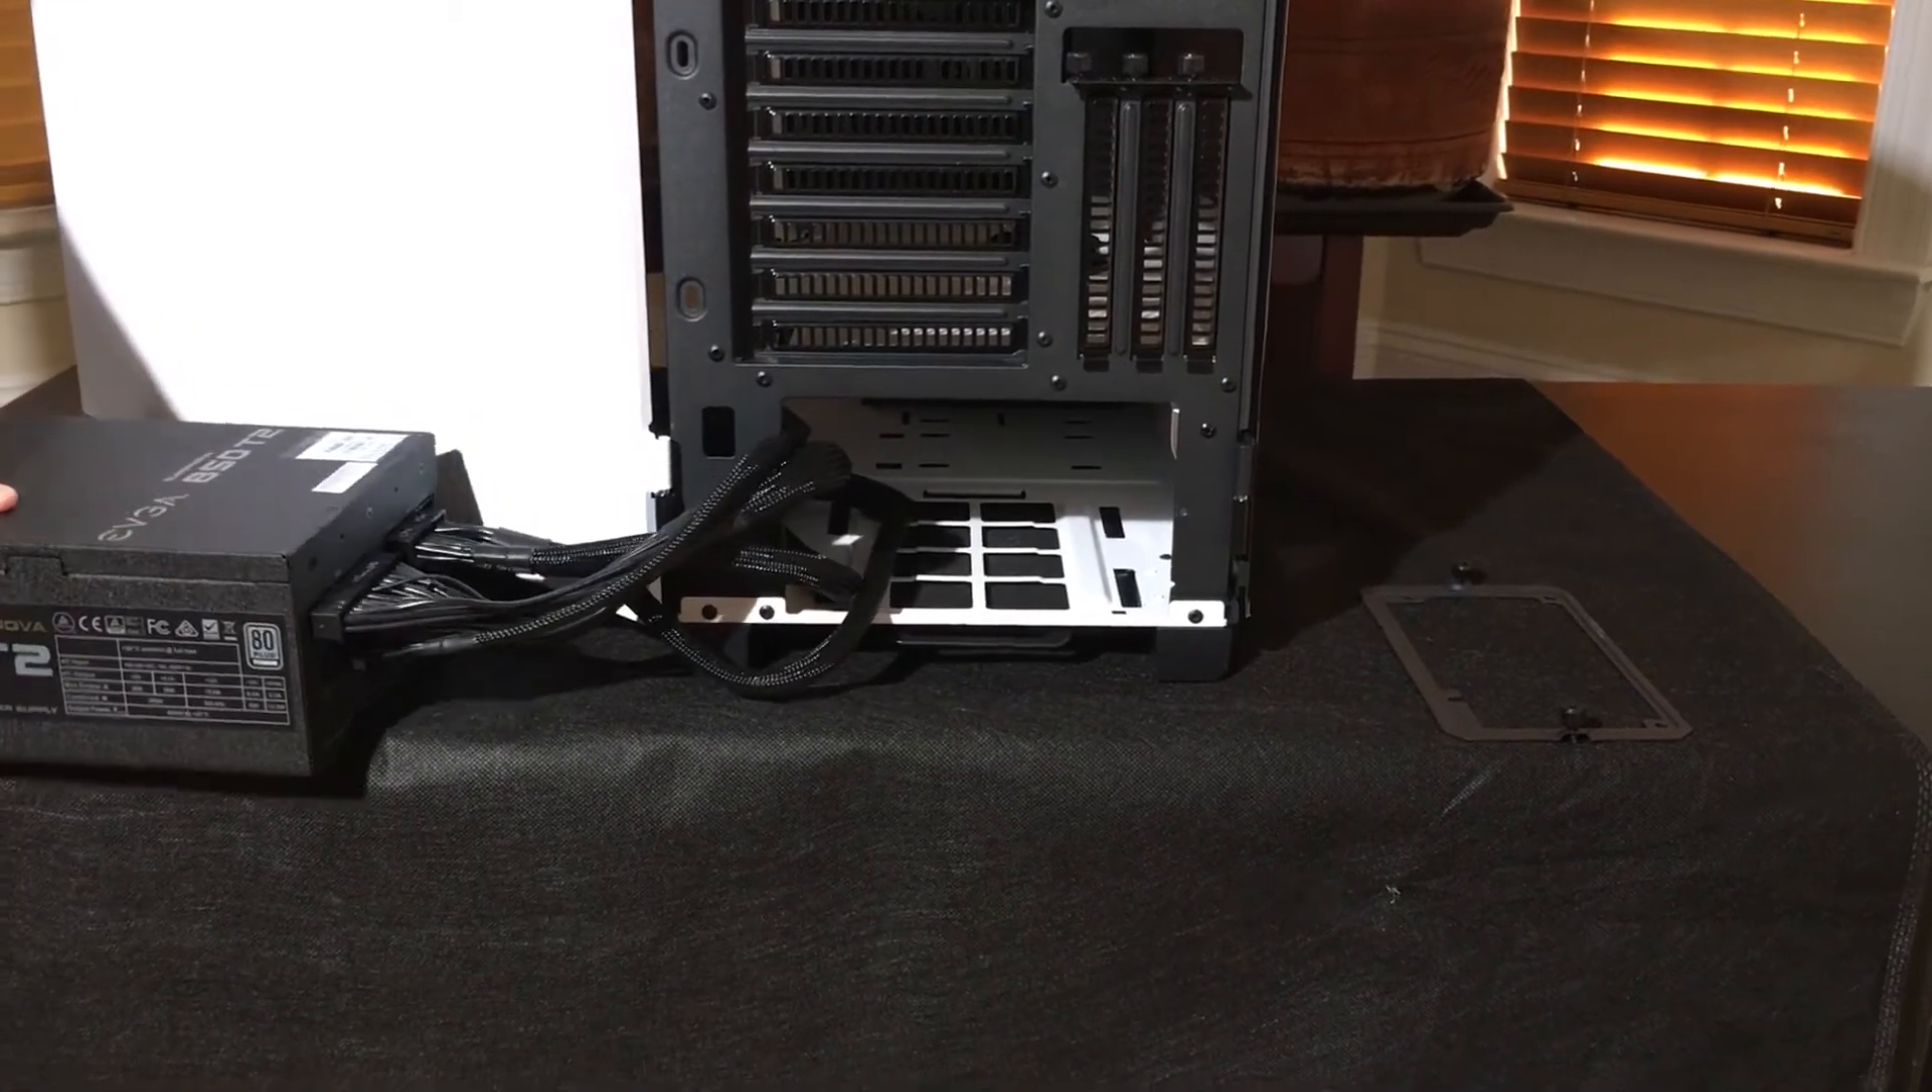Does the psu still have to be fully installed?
Yes.